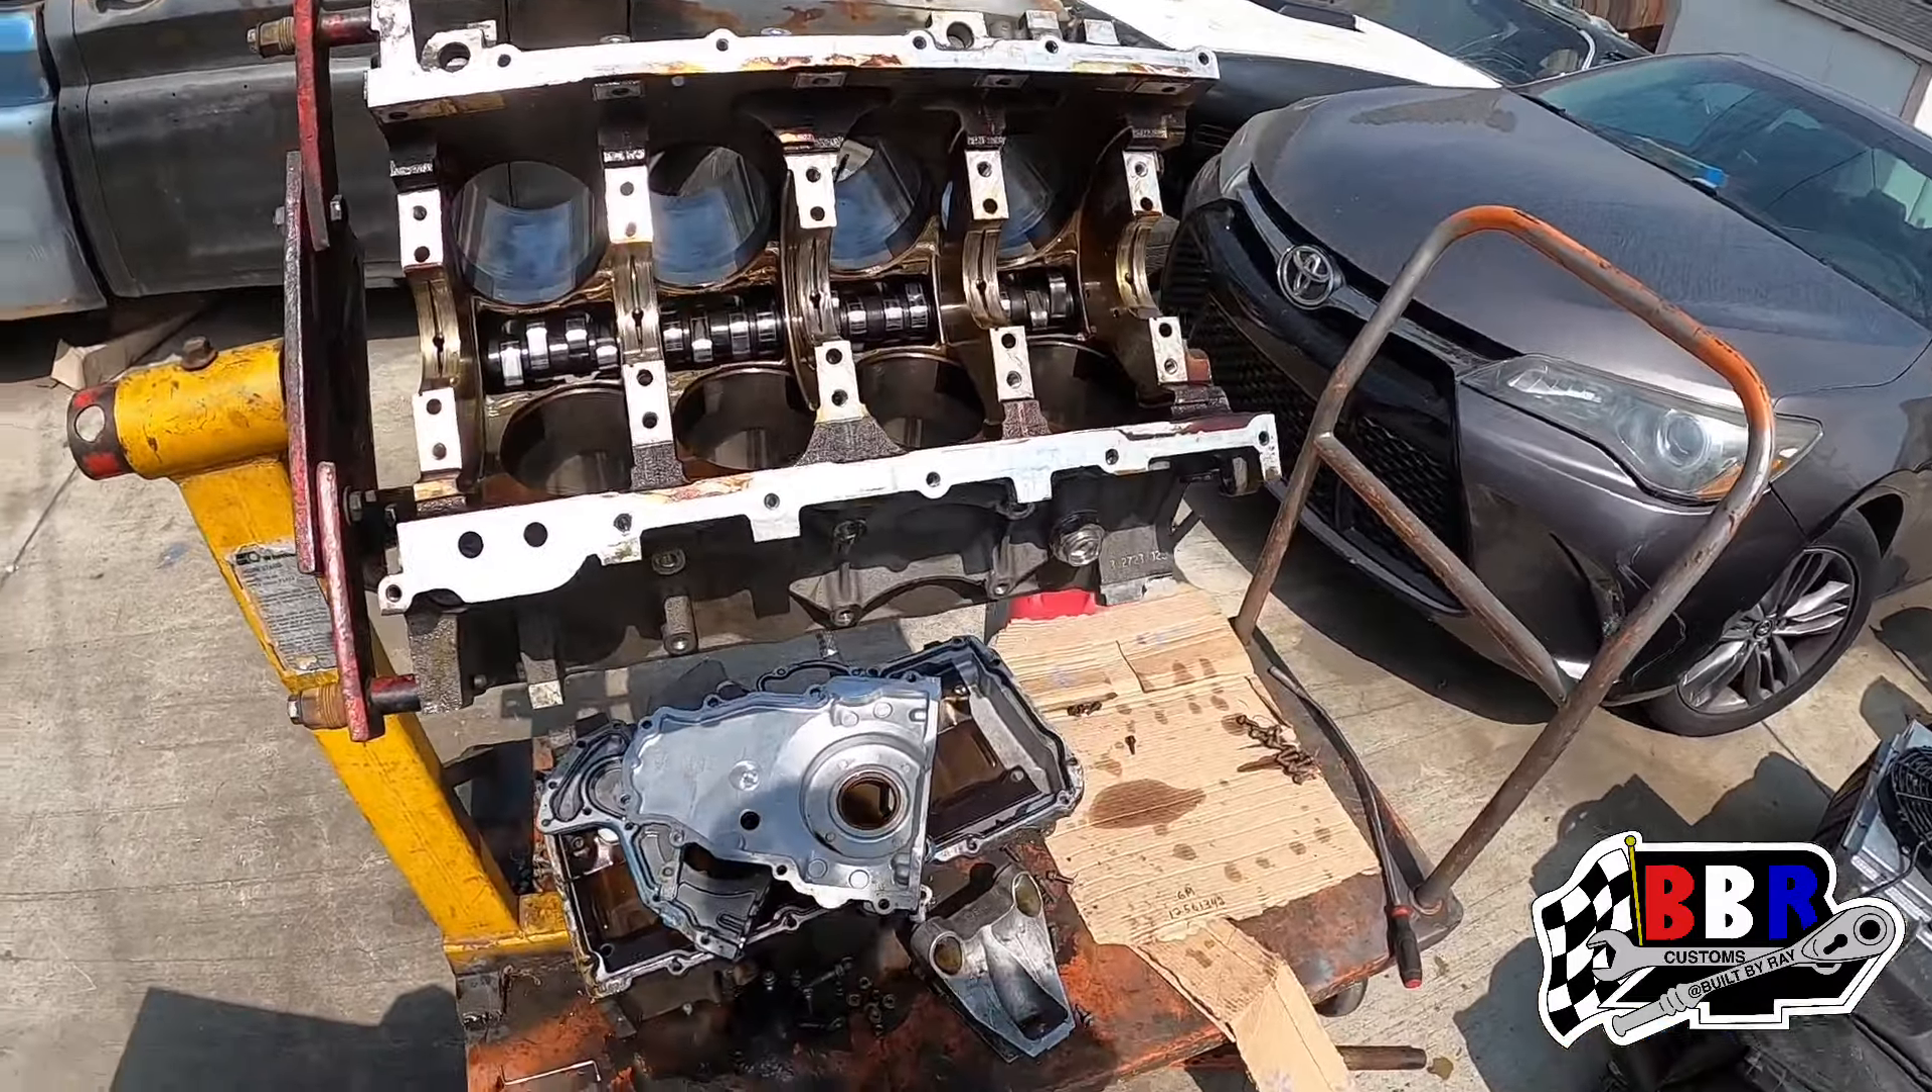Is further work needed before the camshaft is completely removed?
Yes.